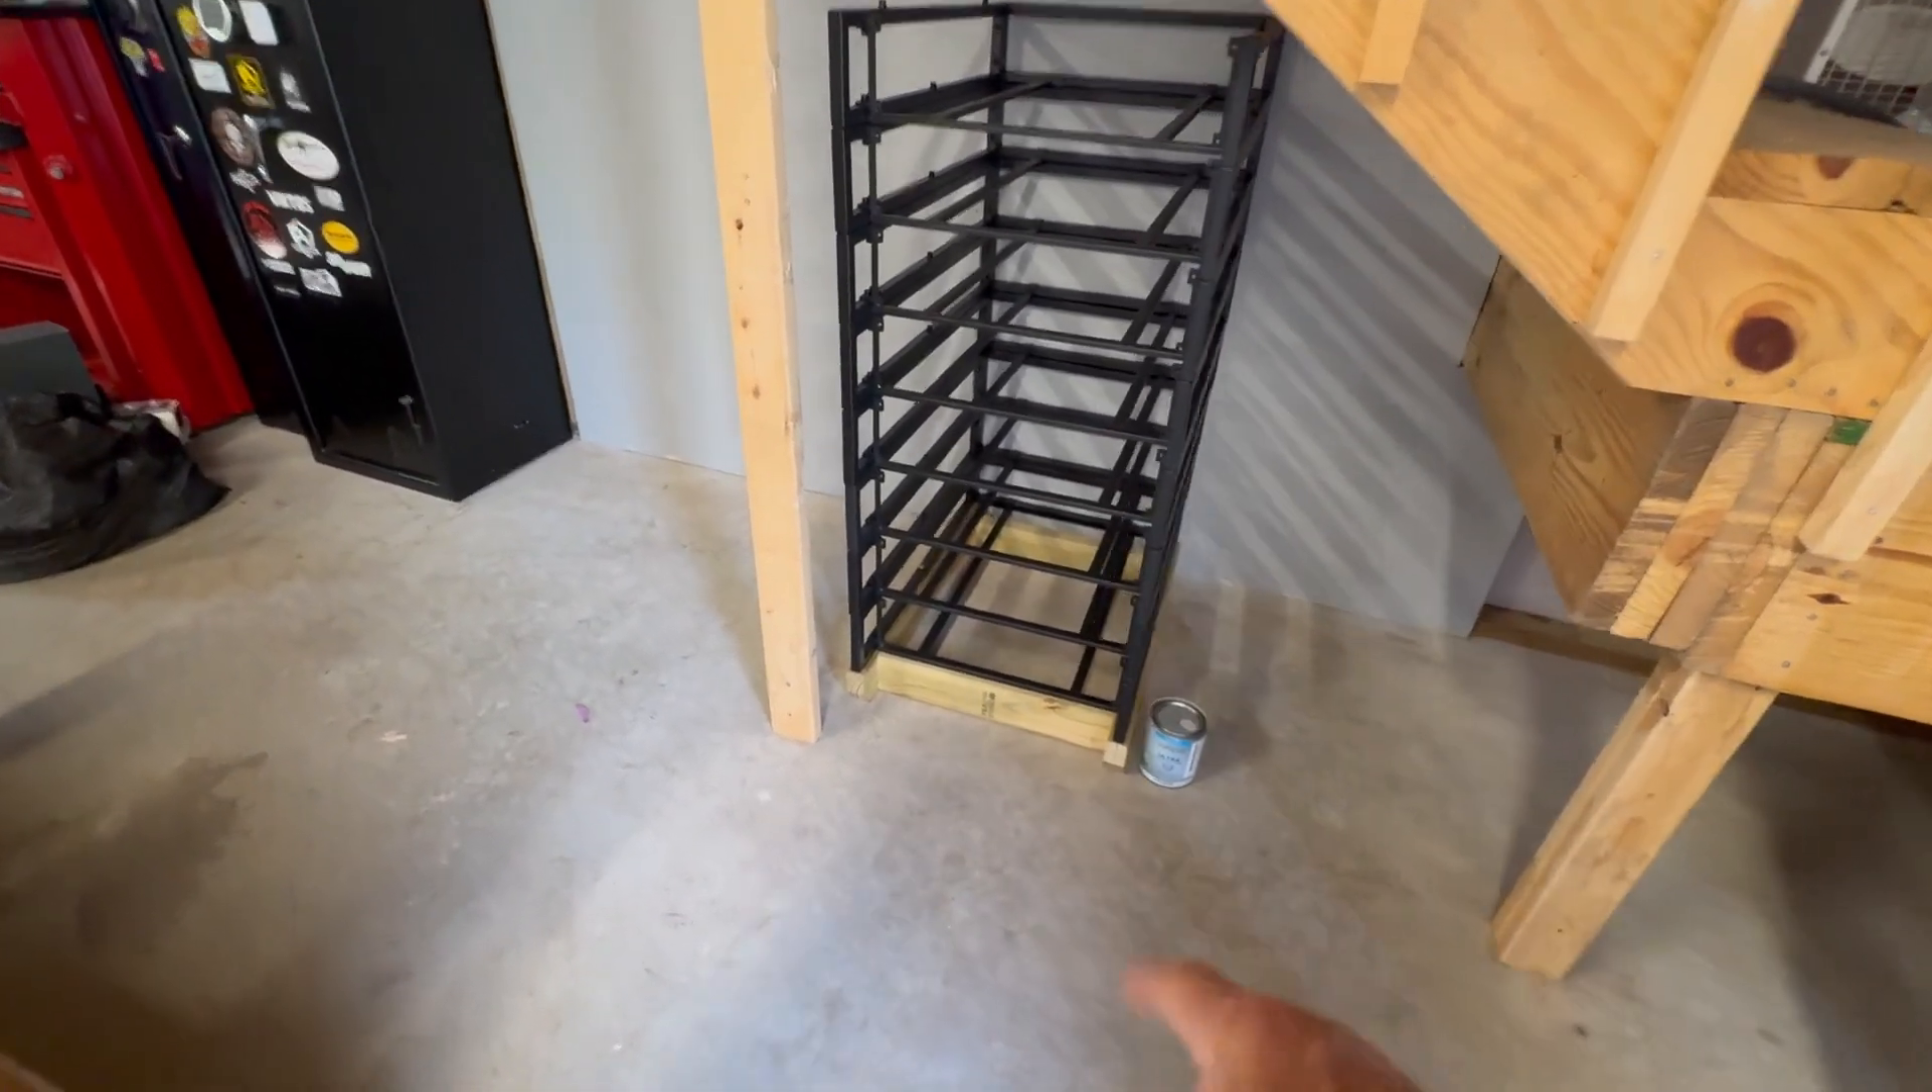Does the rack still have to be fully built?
No.